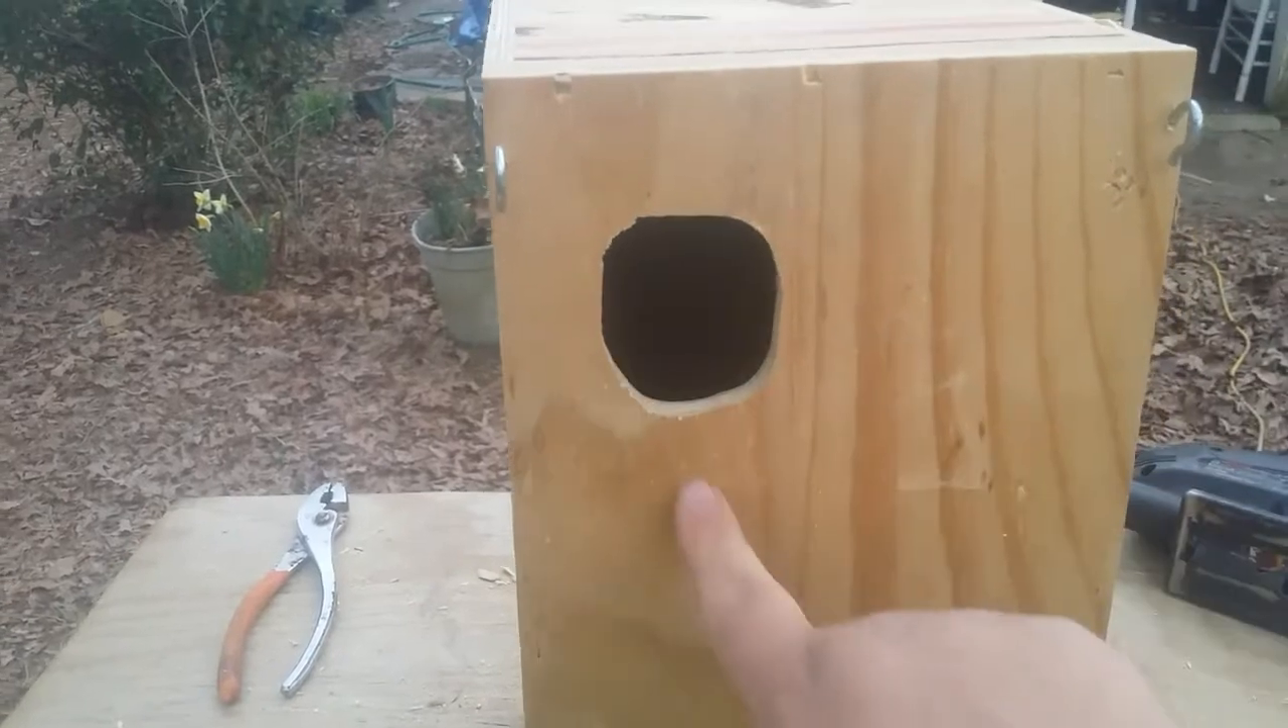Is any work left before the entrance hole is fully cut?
No.